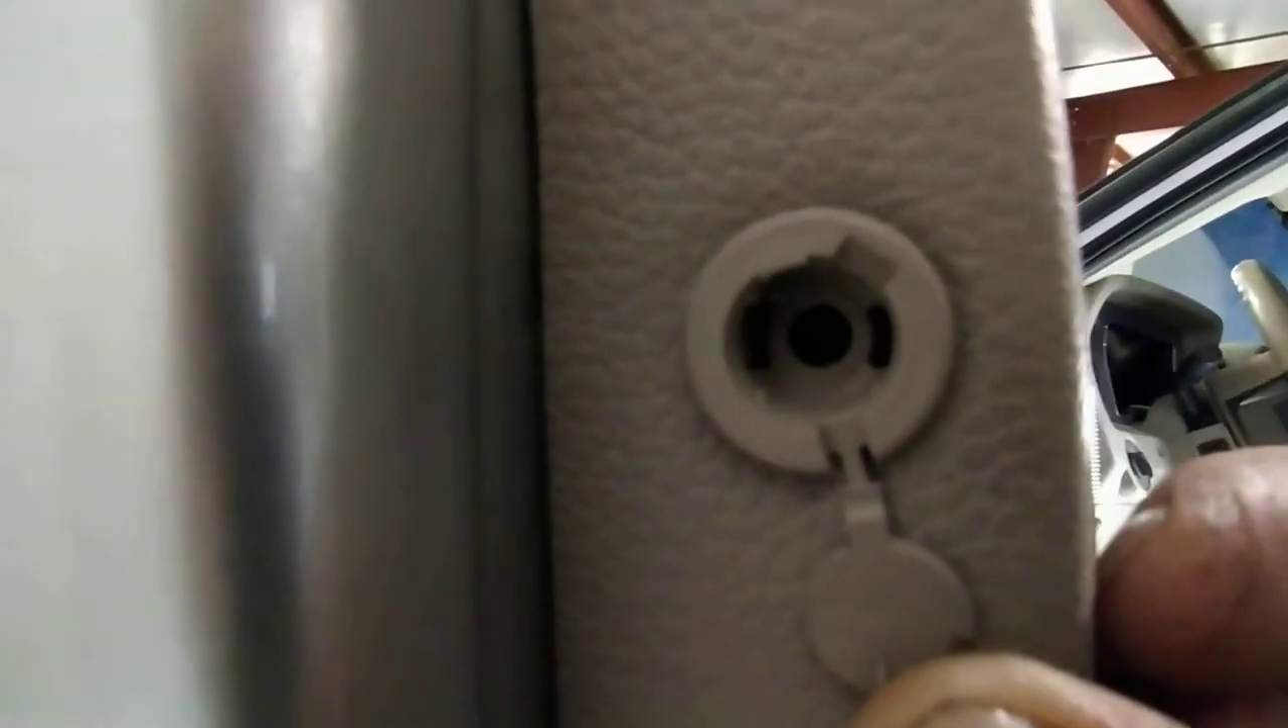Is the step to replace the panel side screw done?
No.